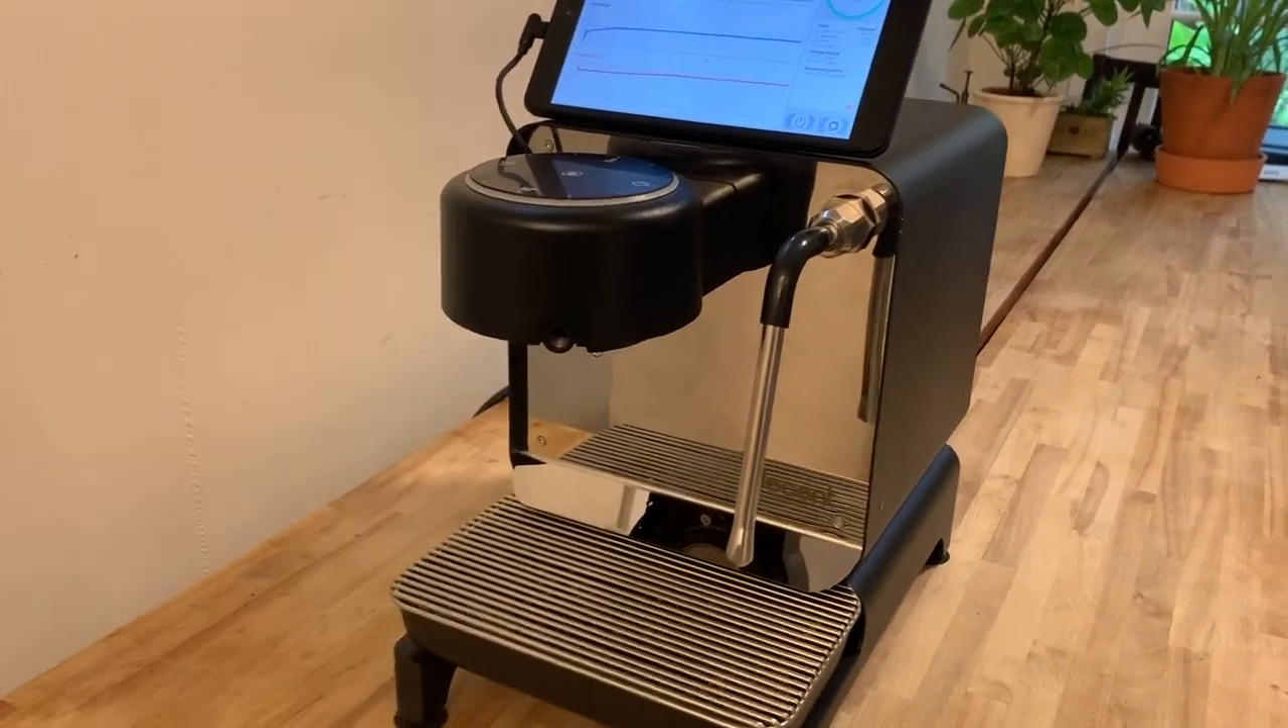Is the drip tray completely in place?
Yes.